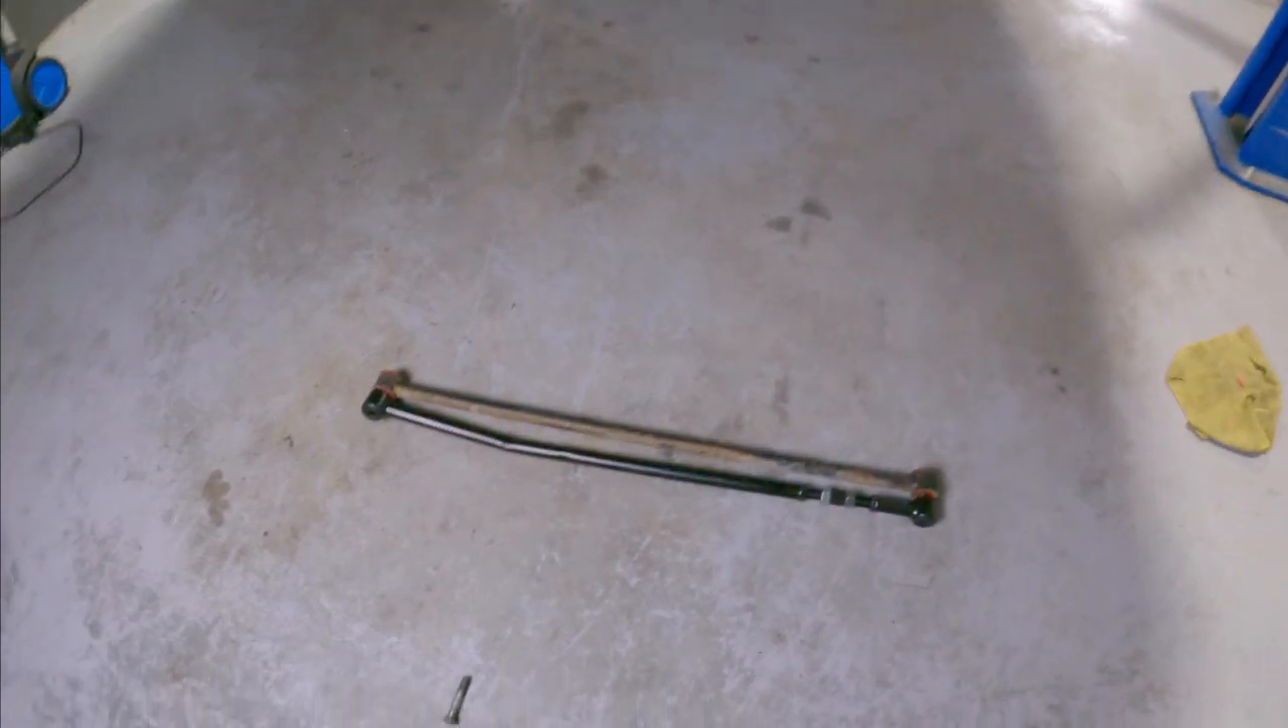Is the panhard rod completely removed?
Yes.